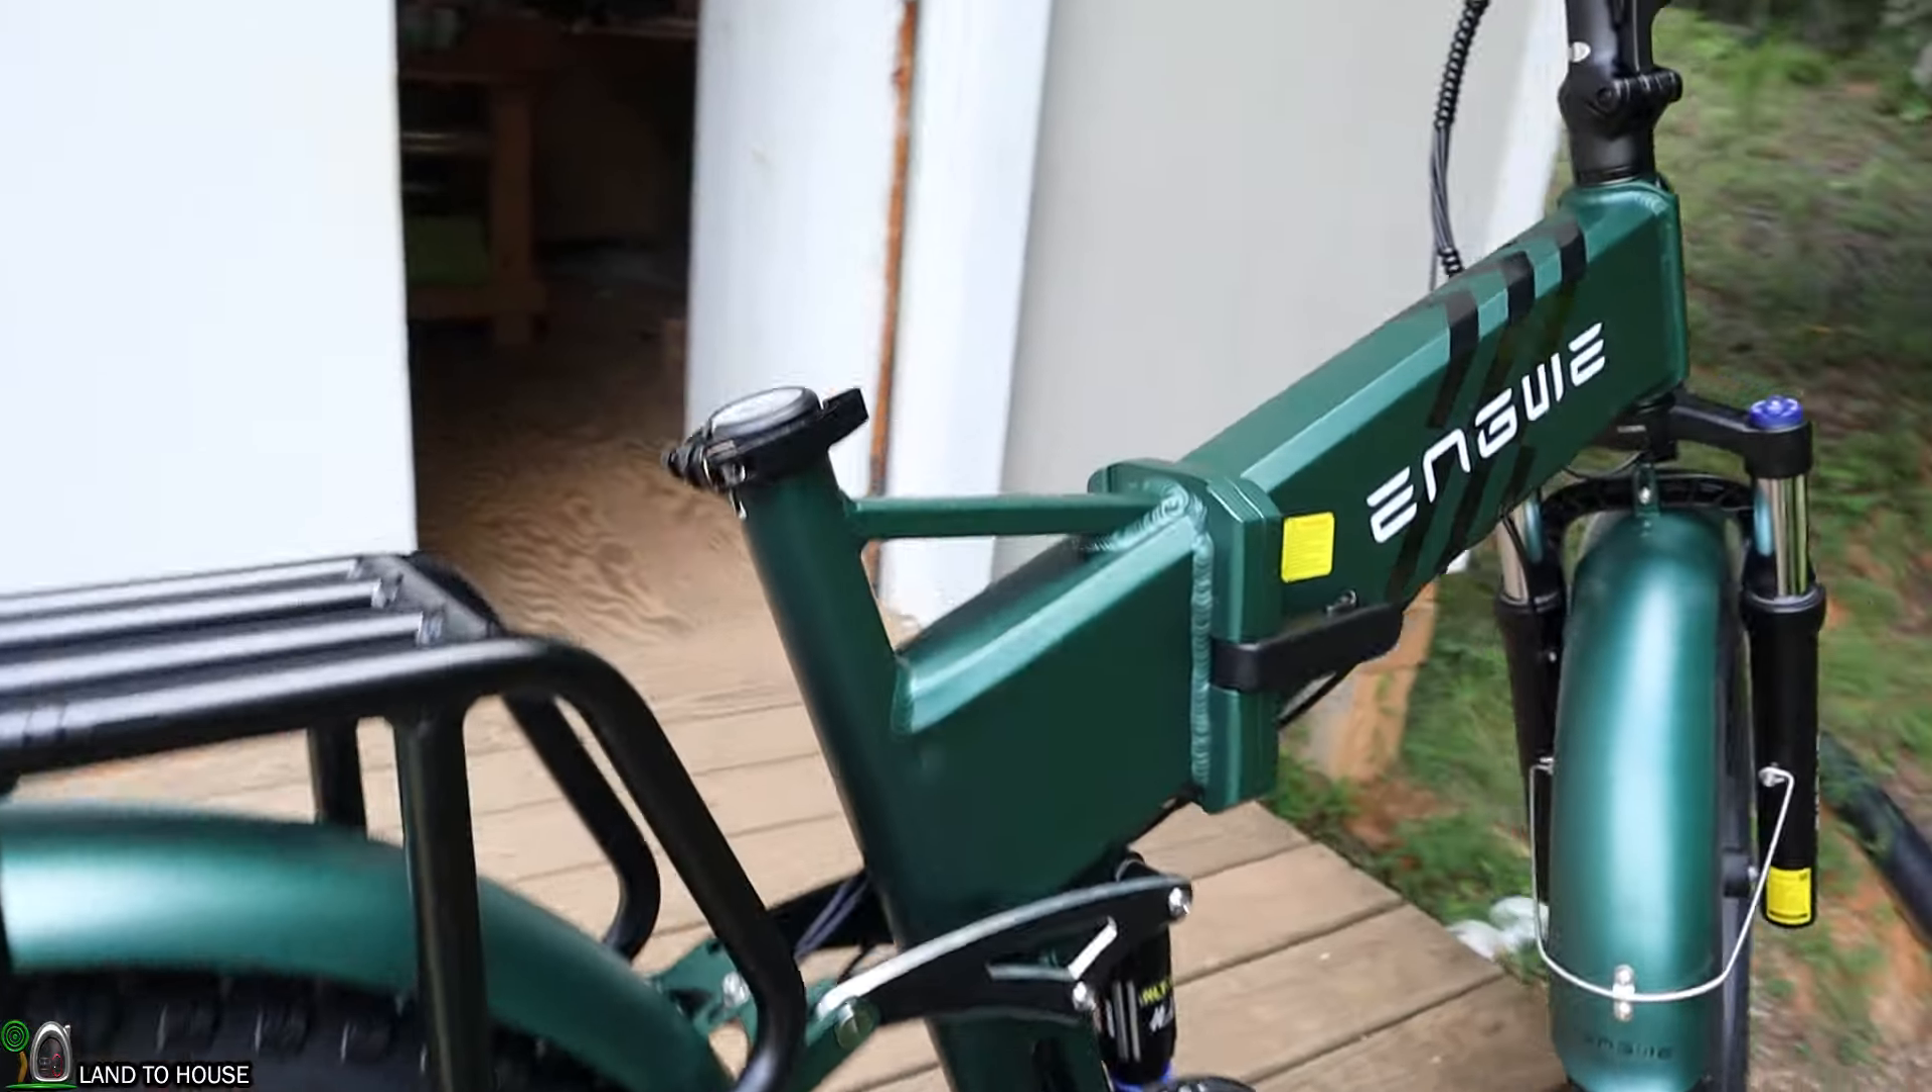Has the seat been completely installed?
No.